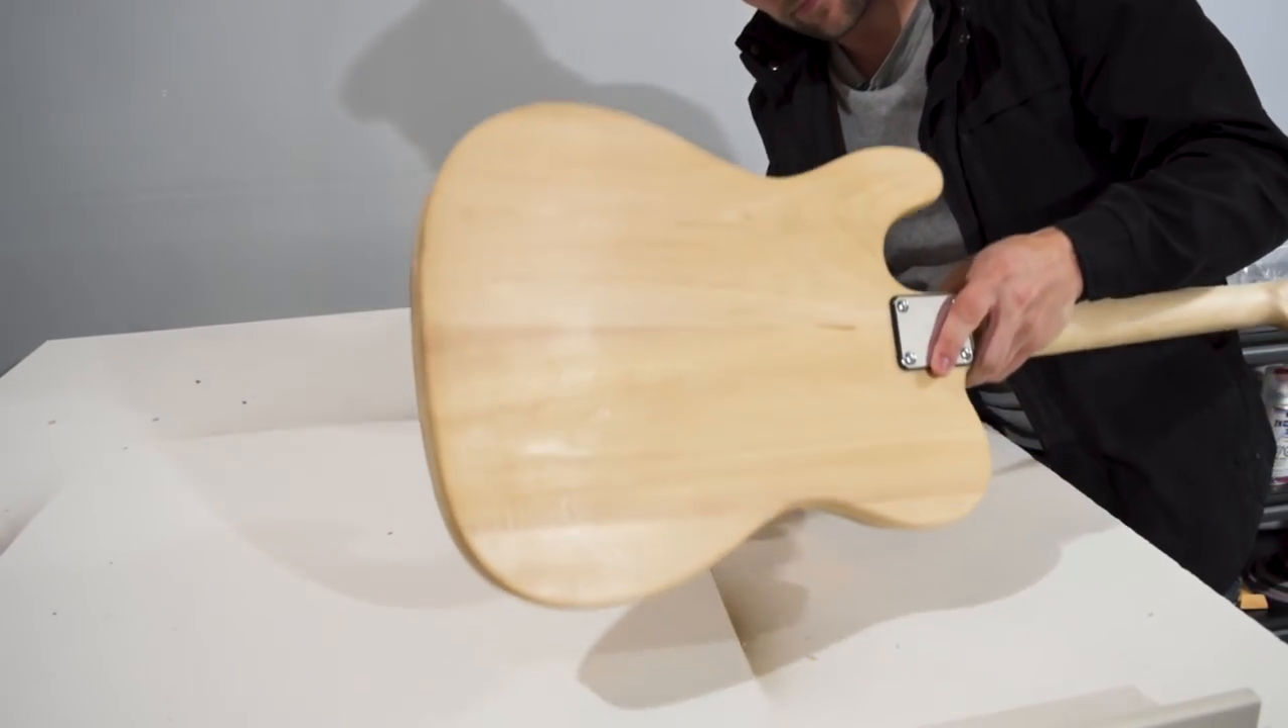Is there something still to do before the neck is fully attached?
No.